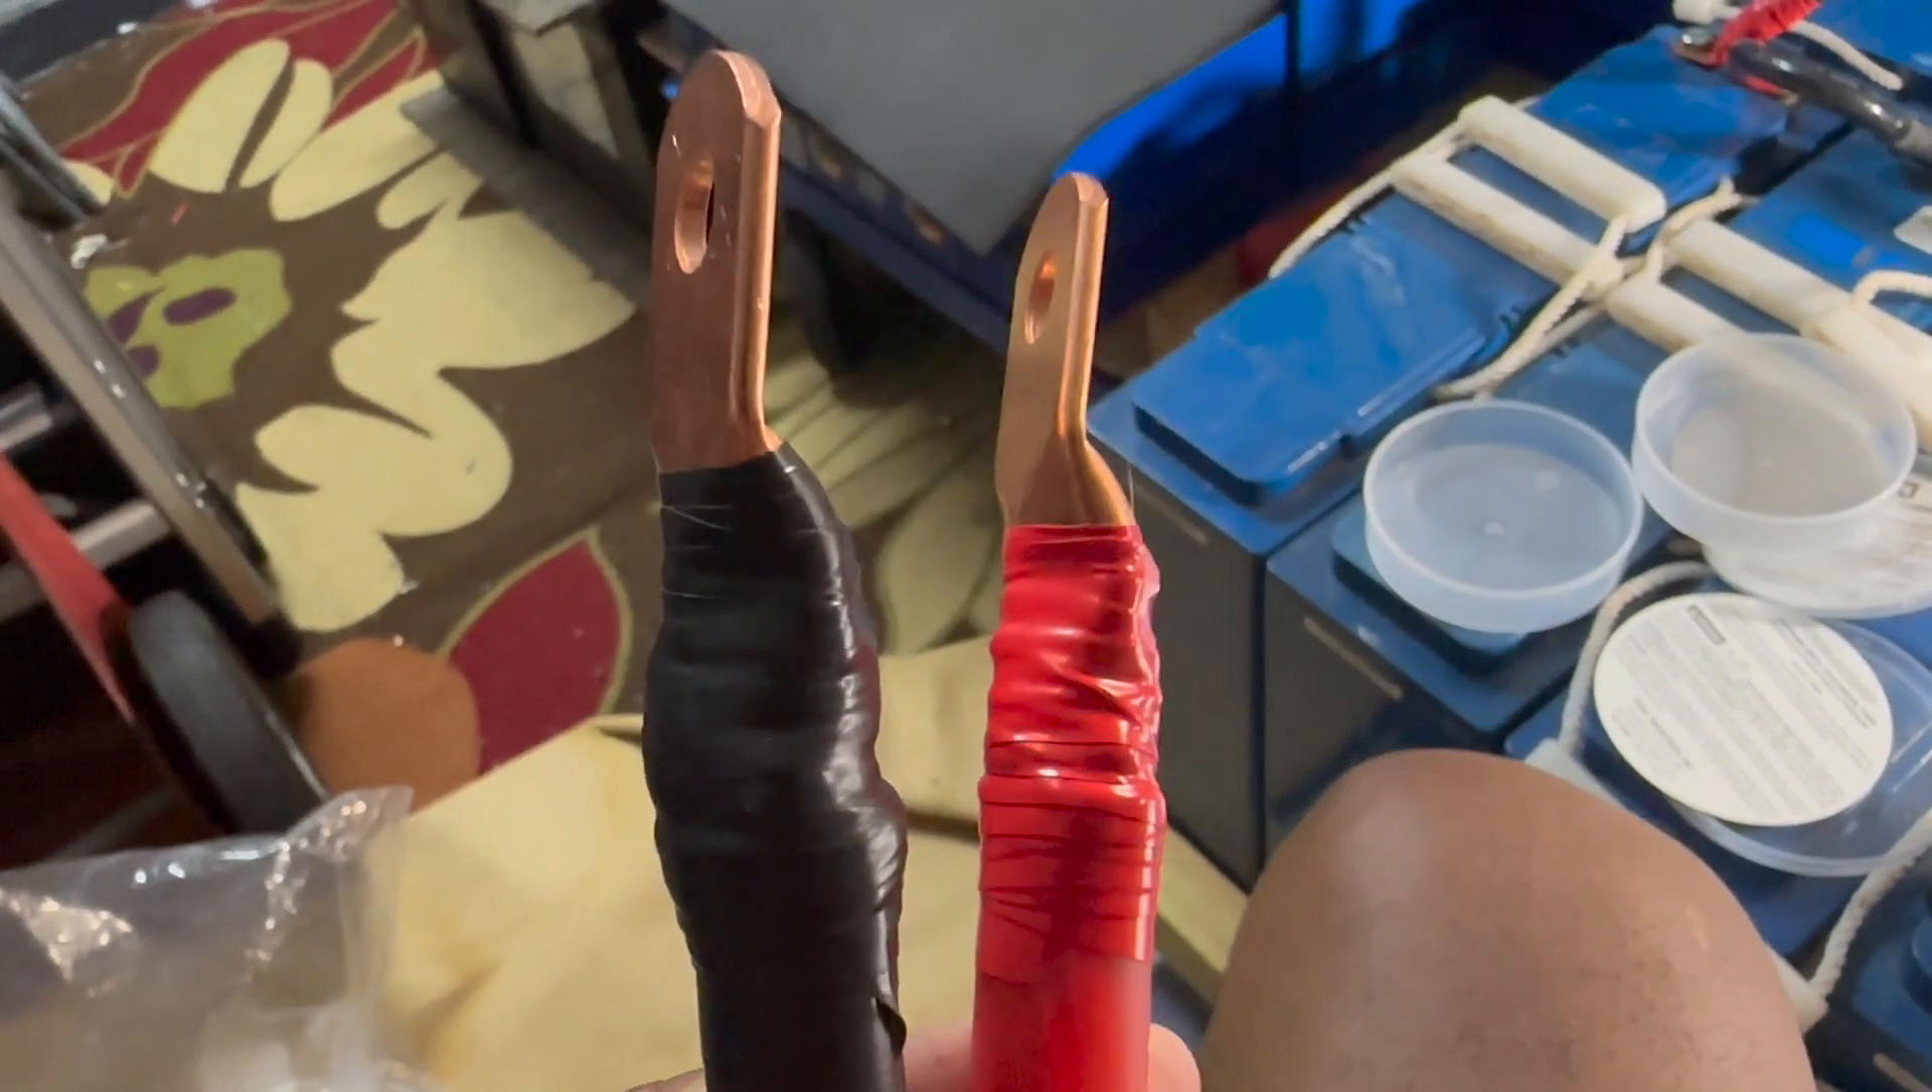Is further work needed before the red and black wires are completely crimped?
No.